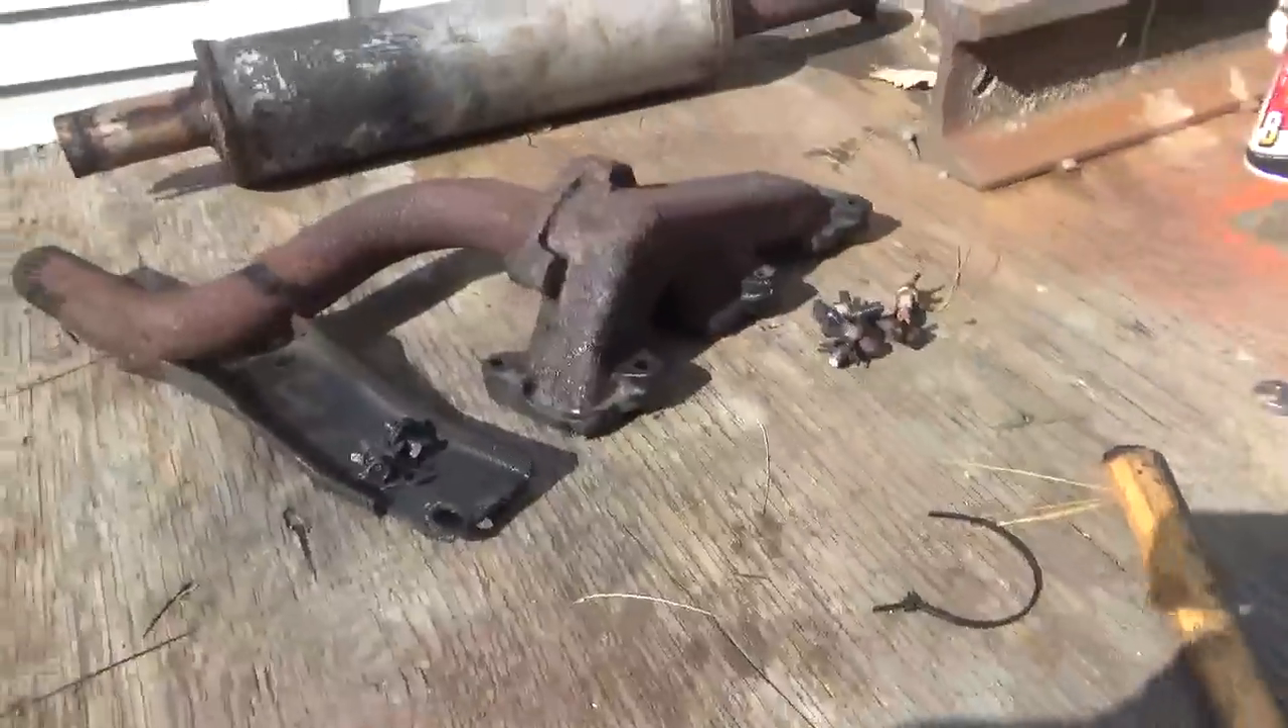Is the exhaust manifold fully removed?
Yes.